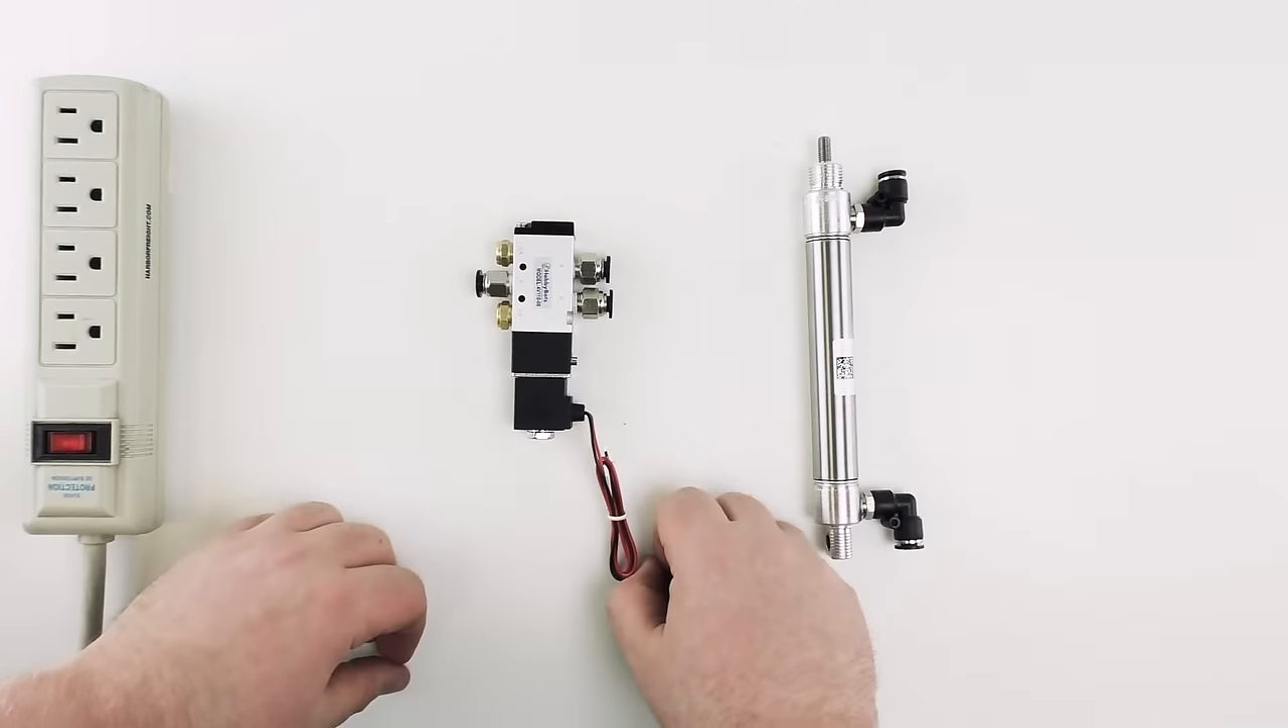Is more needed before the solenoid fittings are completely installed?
No.